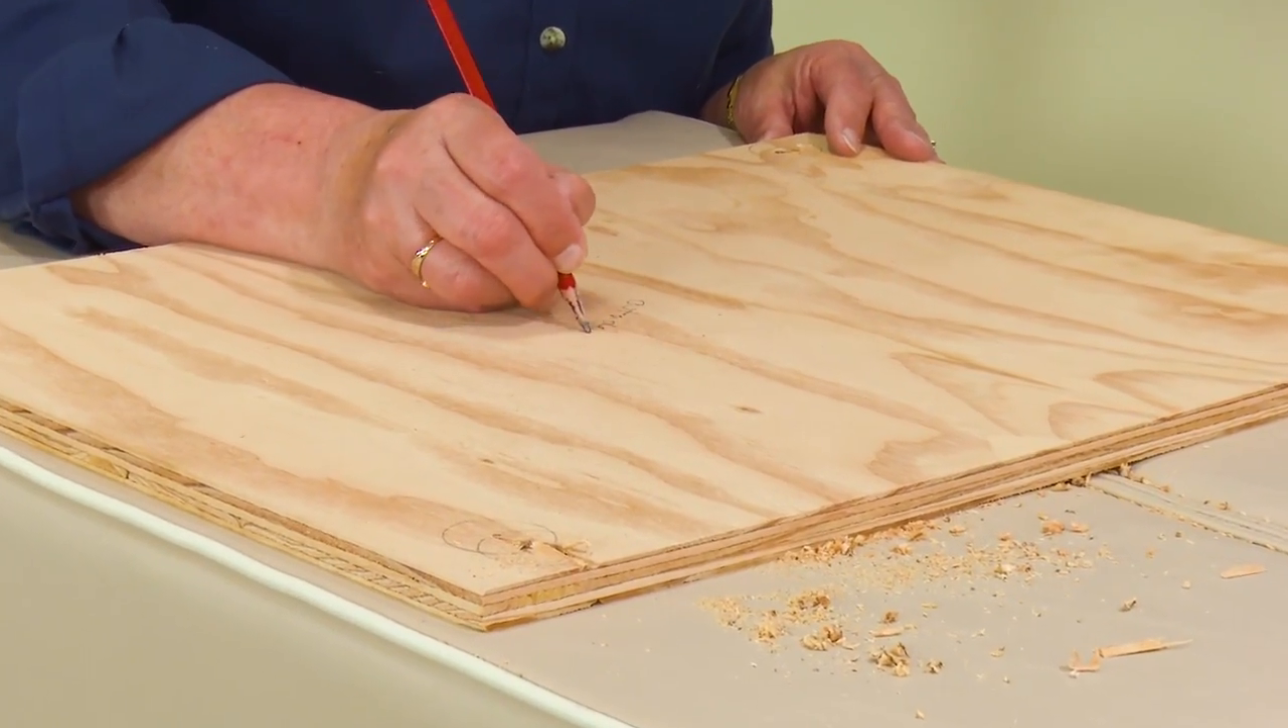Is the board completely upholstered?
No.